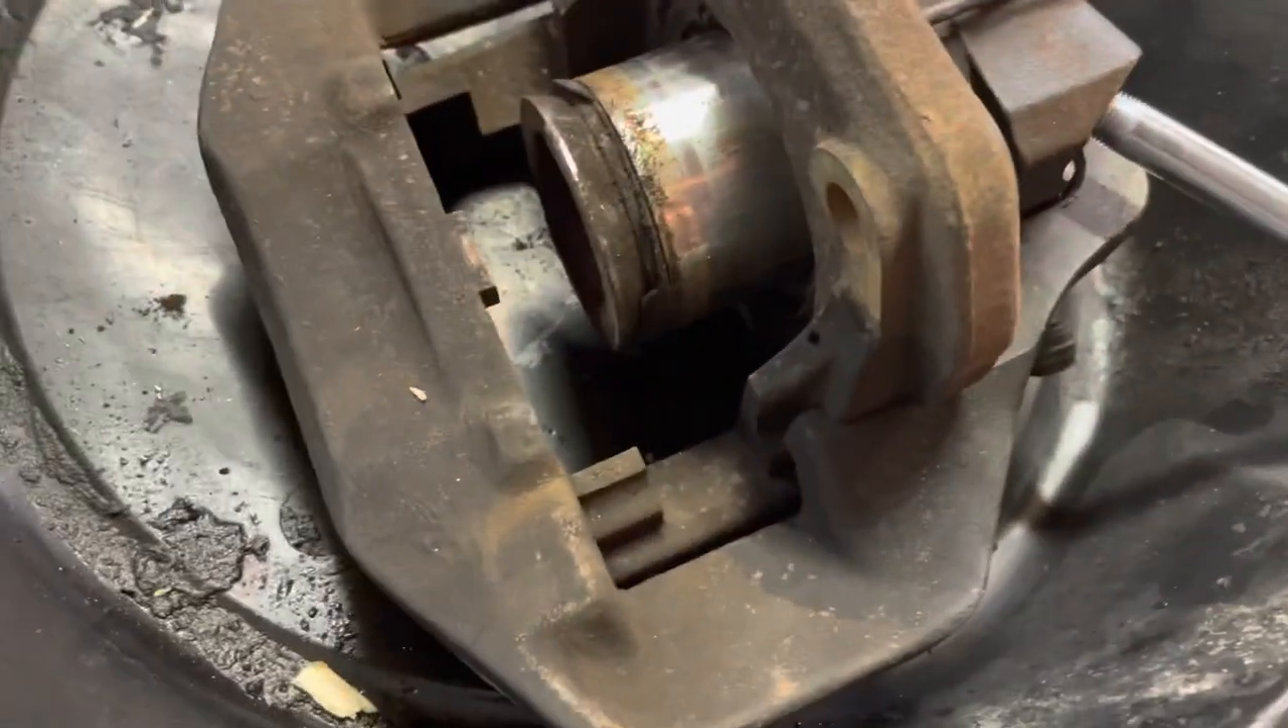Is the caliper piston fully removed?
No.